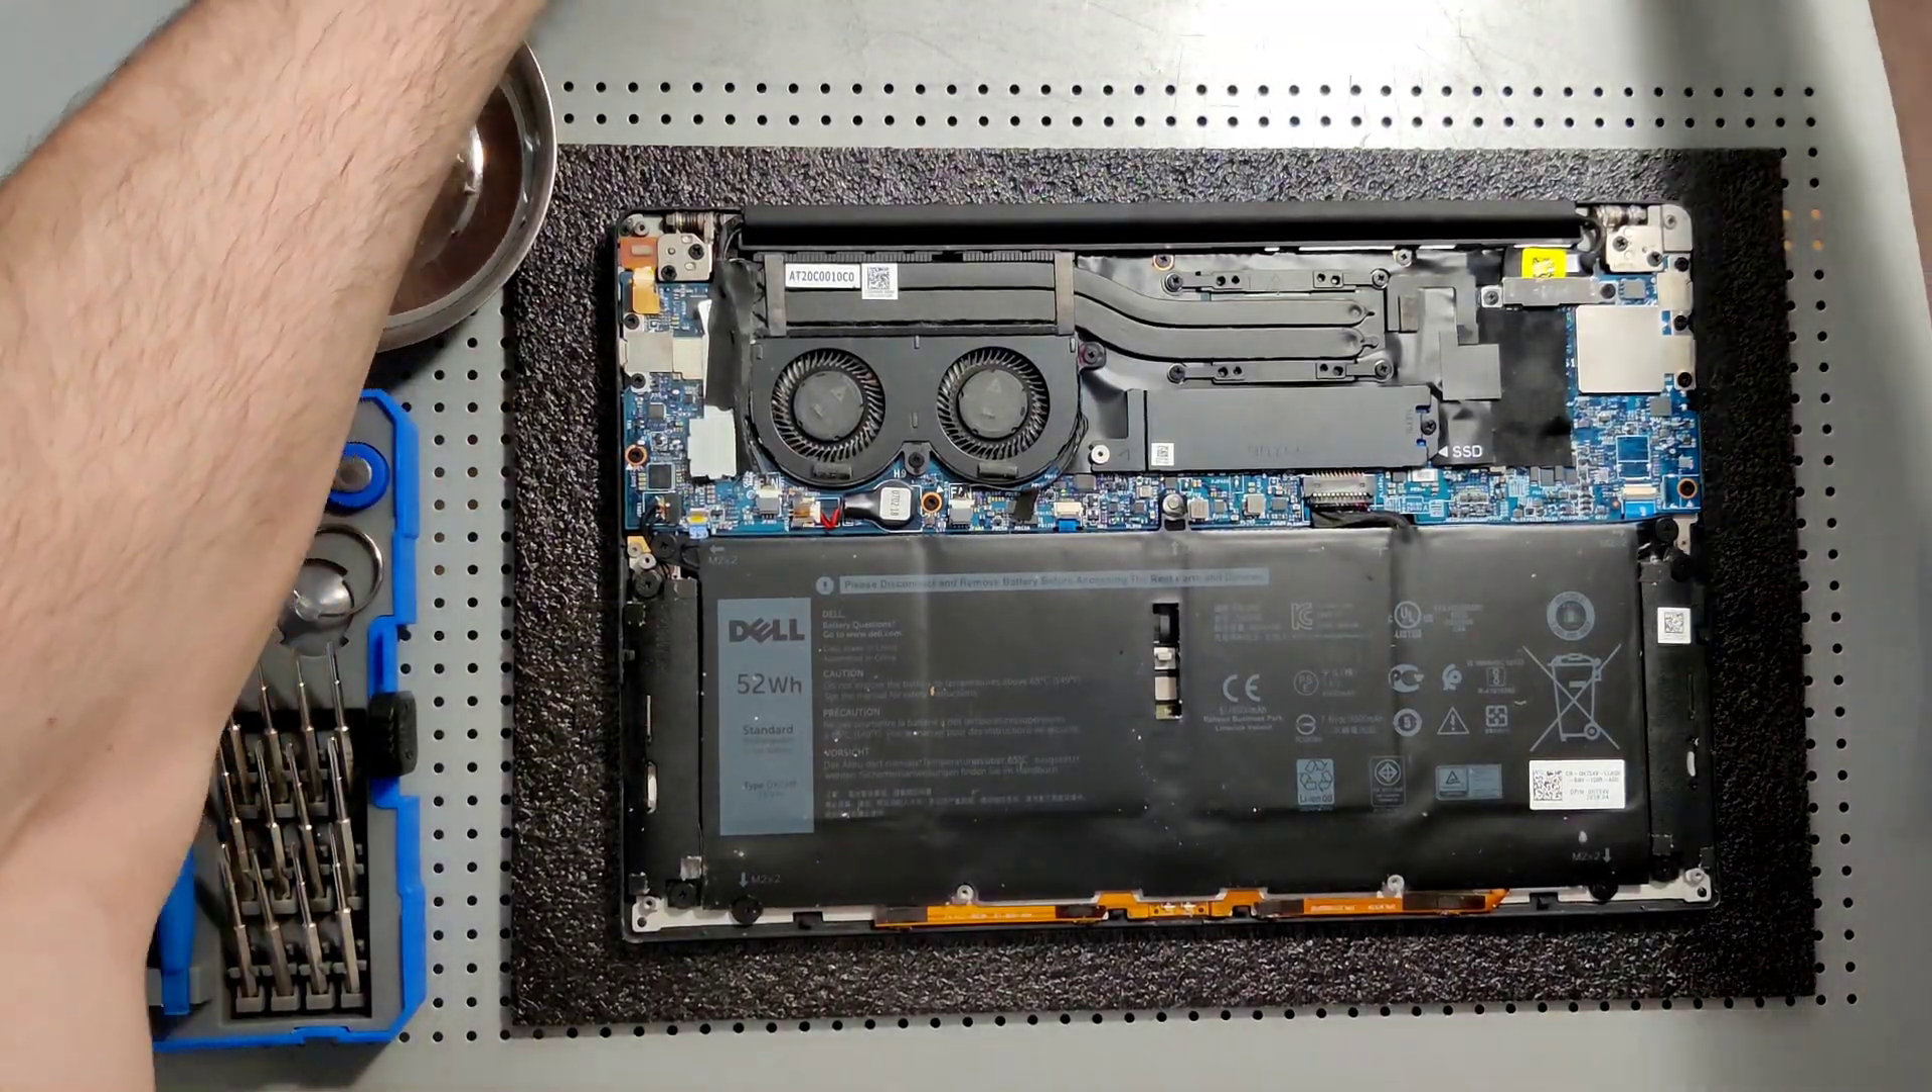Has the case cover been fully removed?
Yes.